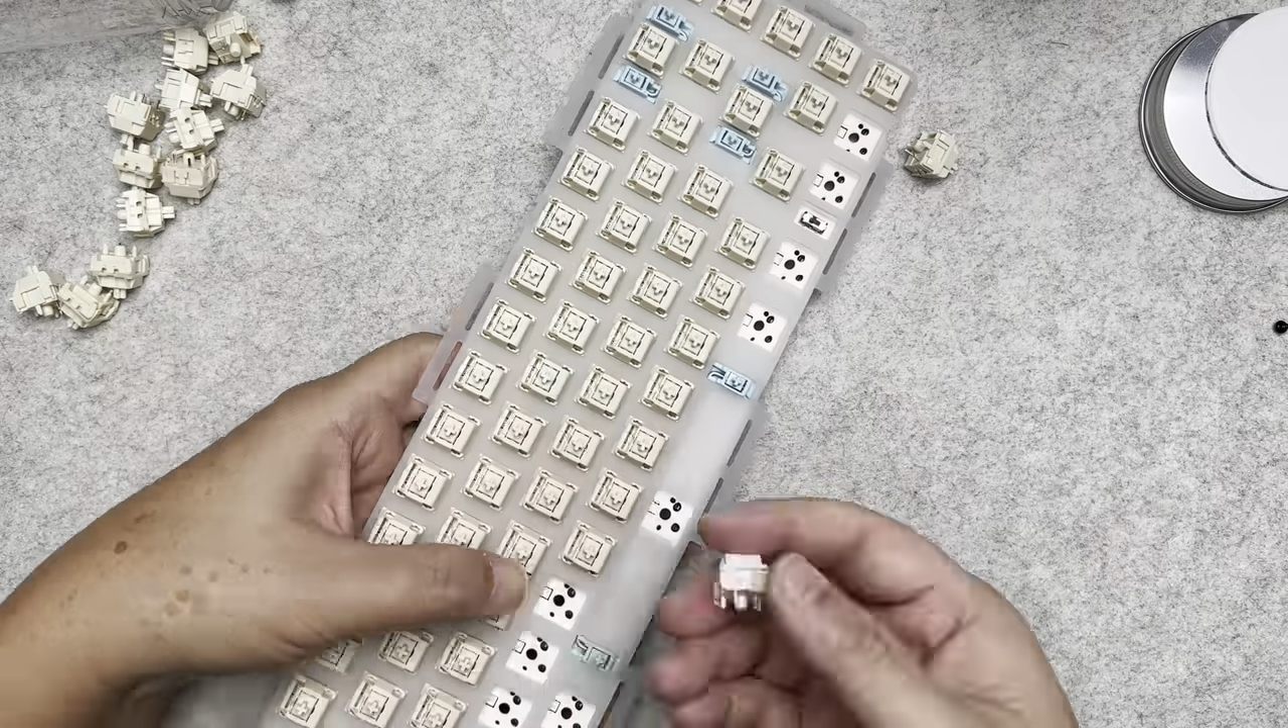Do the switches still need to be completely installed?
Yes.